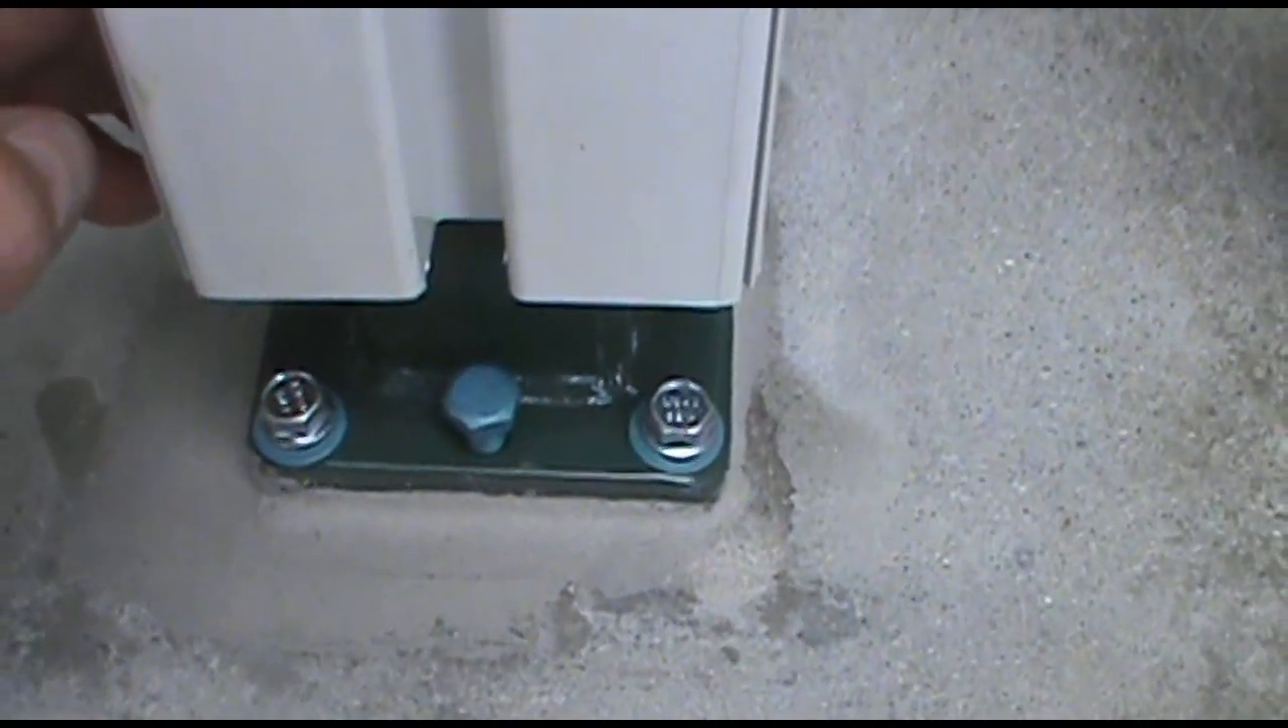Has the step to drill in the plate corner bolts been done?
Yes.